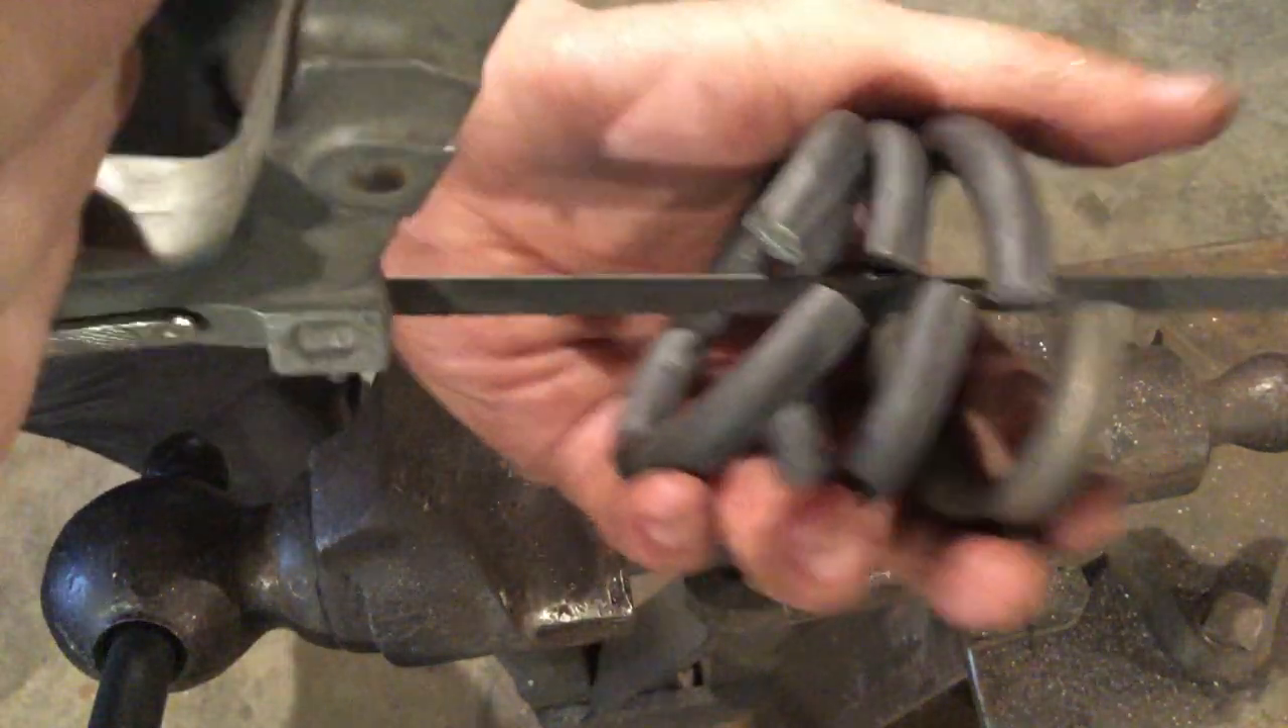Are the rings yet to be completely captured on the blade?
No.